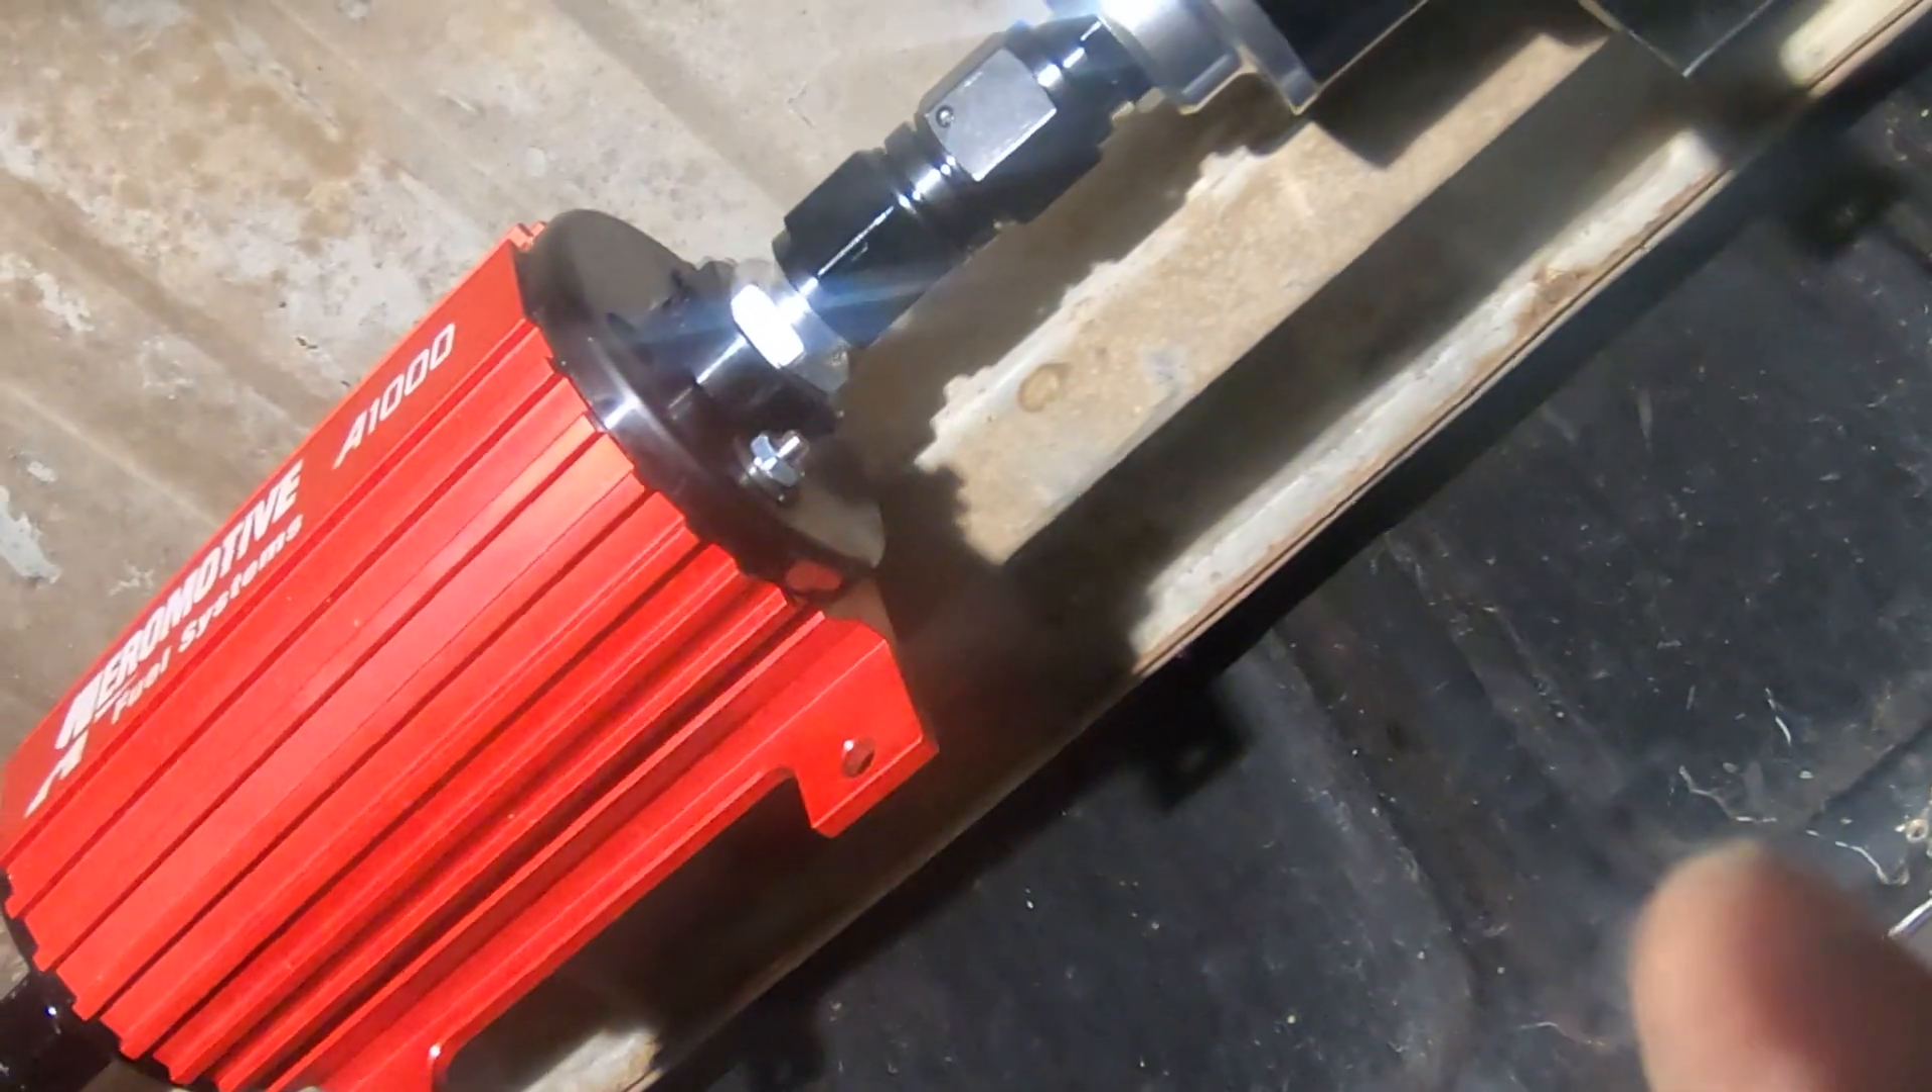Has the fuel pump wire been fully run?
No.